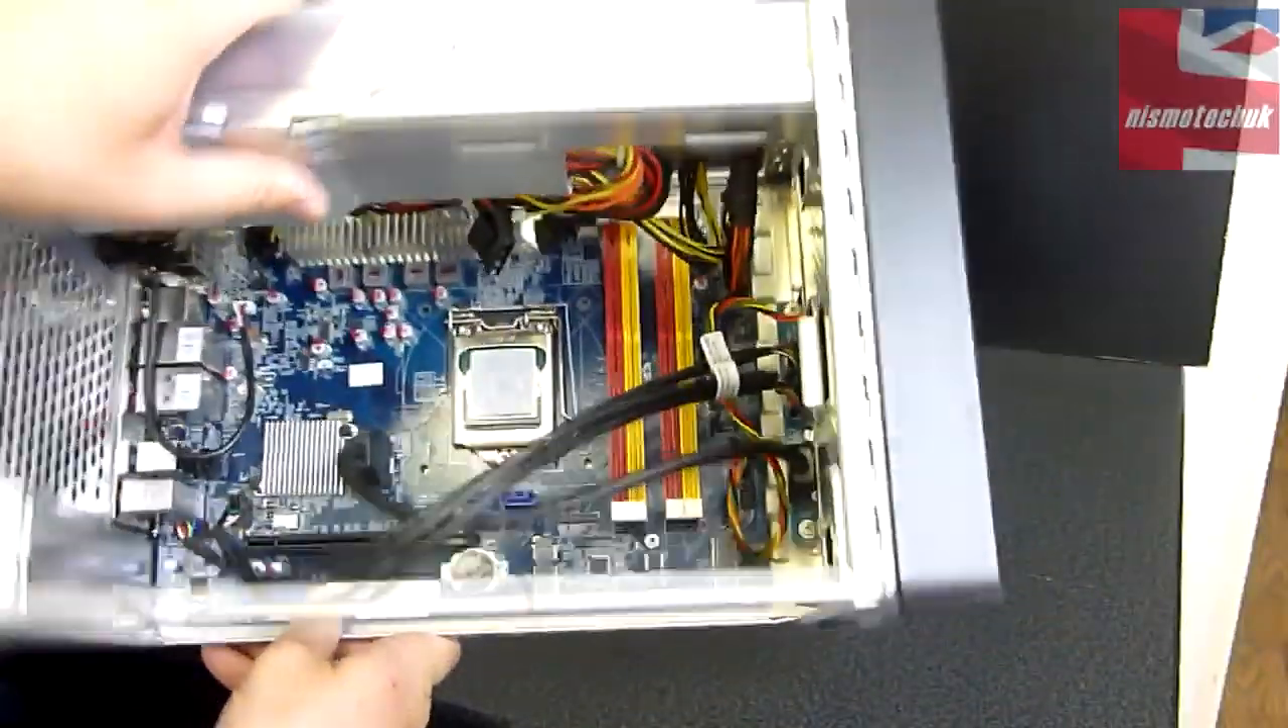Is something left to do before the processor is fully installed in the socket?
No.